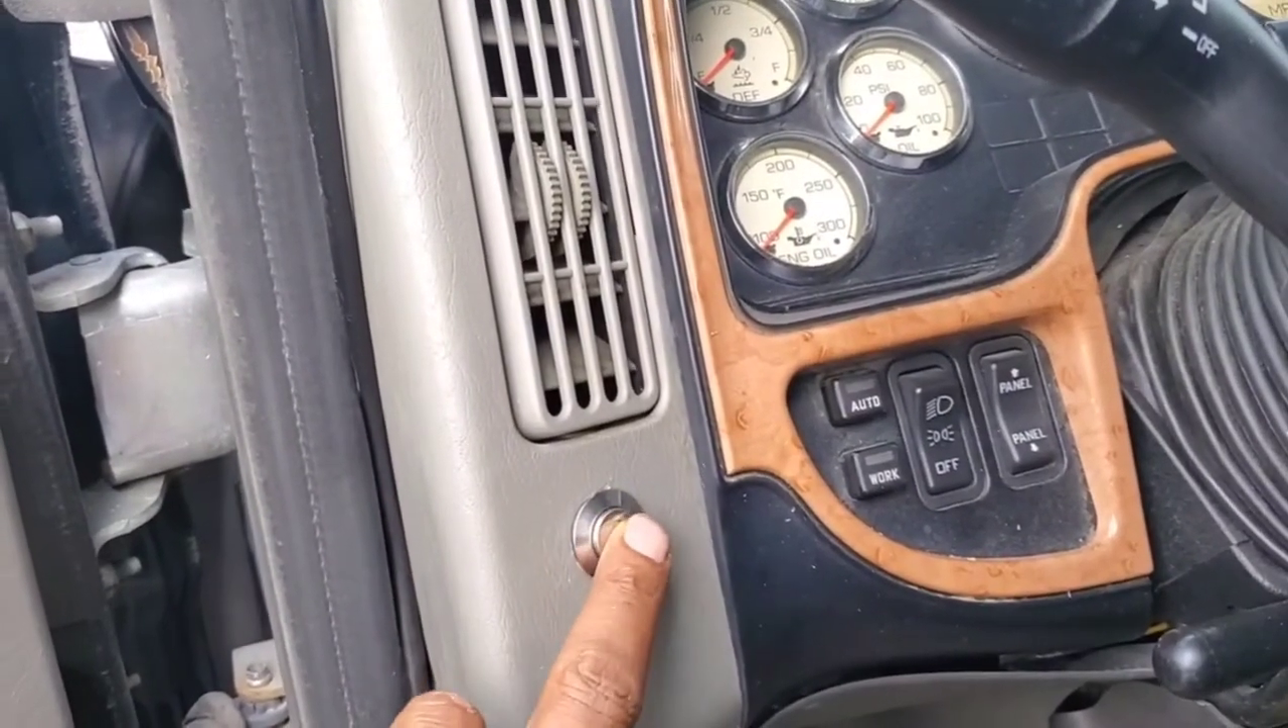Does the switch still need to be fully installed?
No.